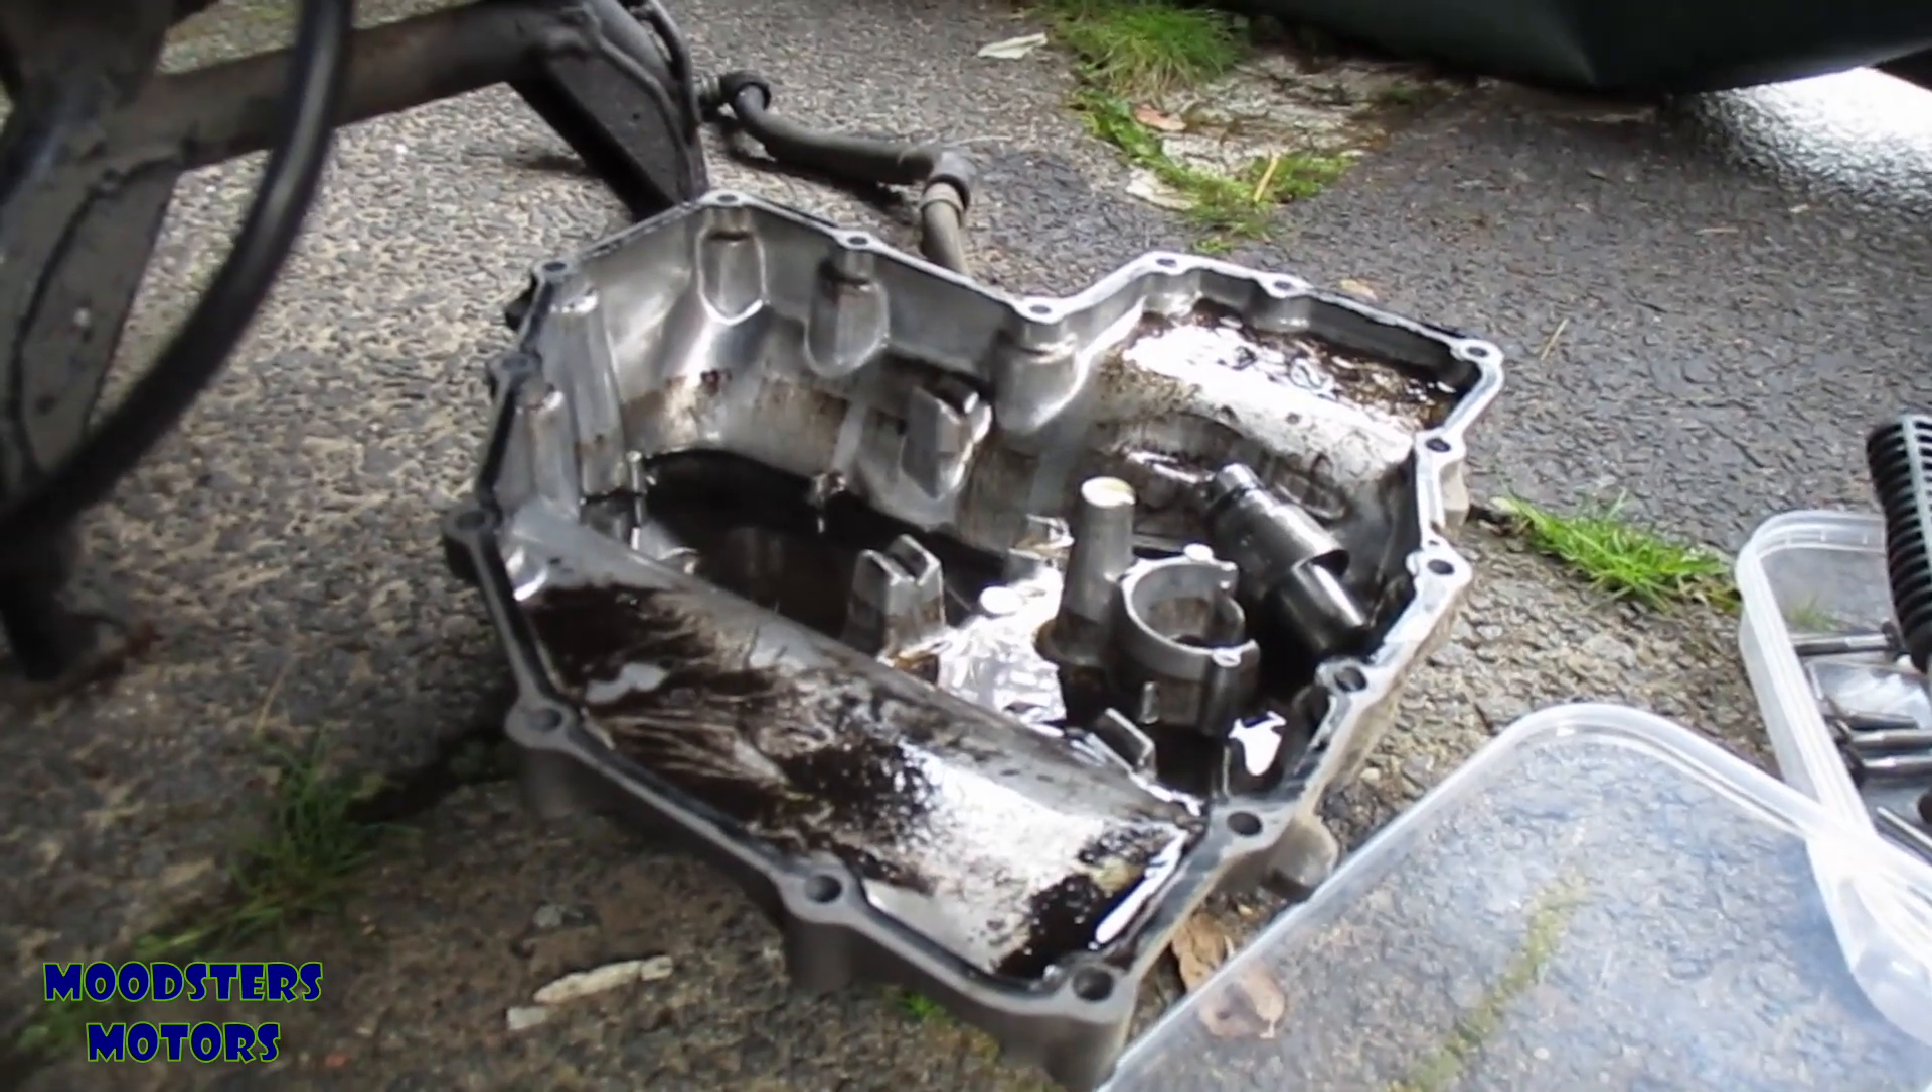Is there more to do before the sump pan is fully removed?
No.